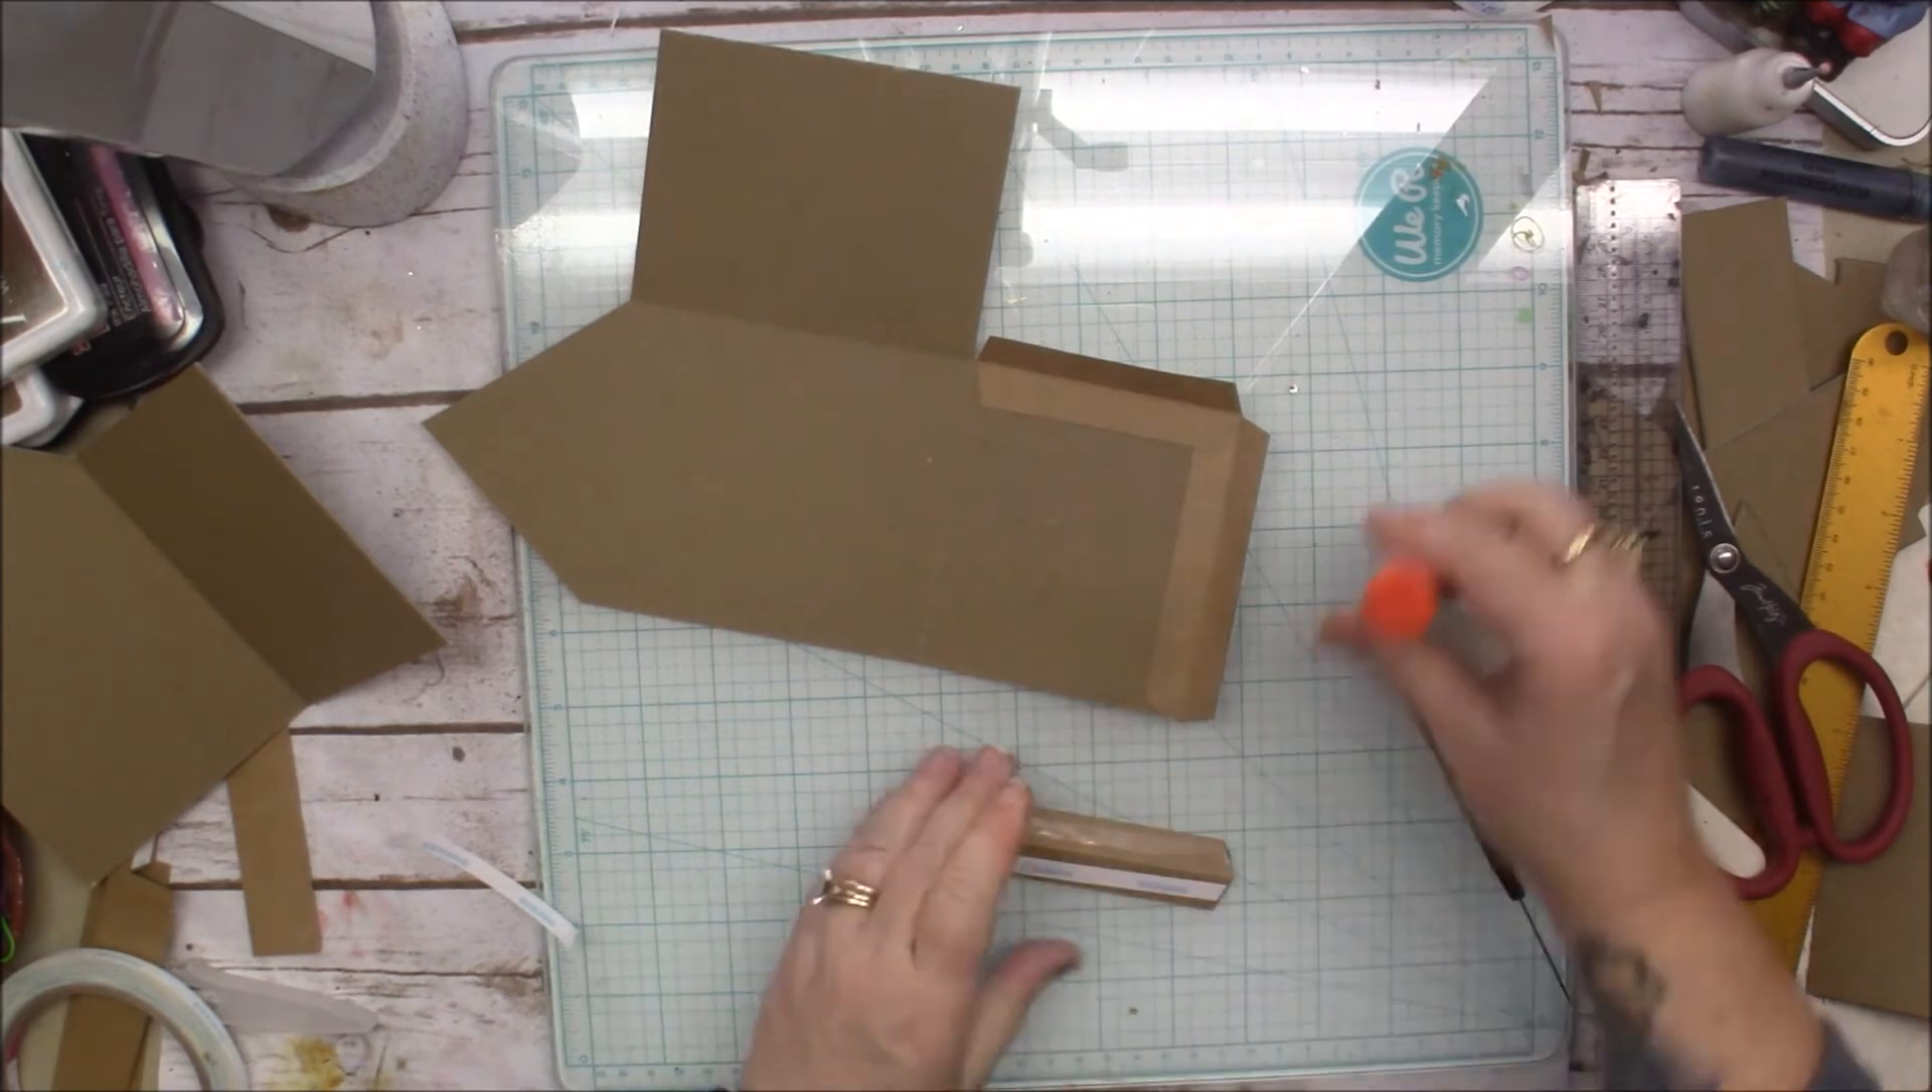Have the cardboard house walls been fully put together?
No.